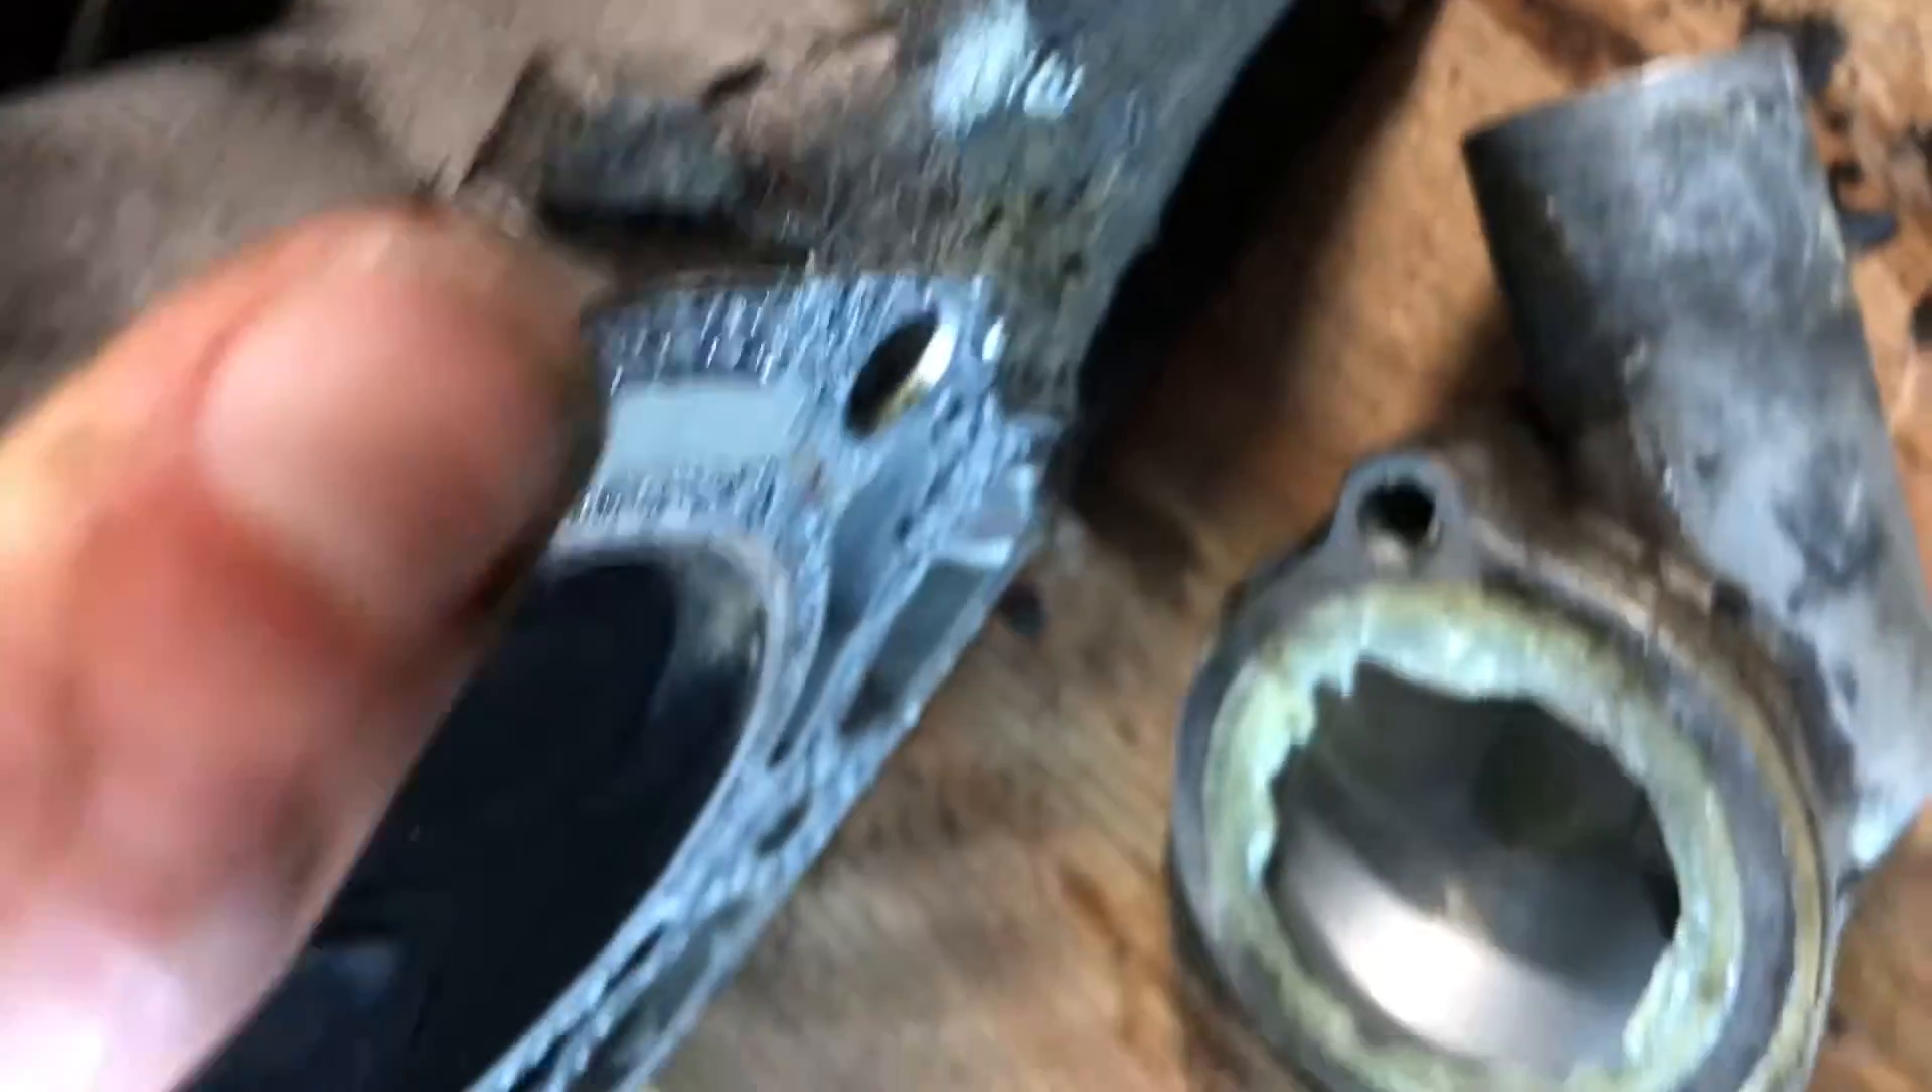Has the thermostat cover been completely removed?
Yes.